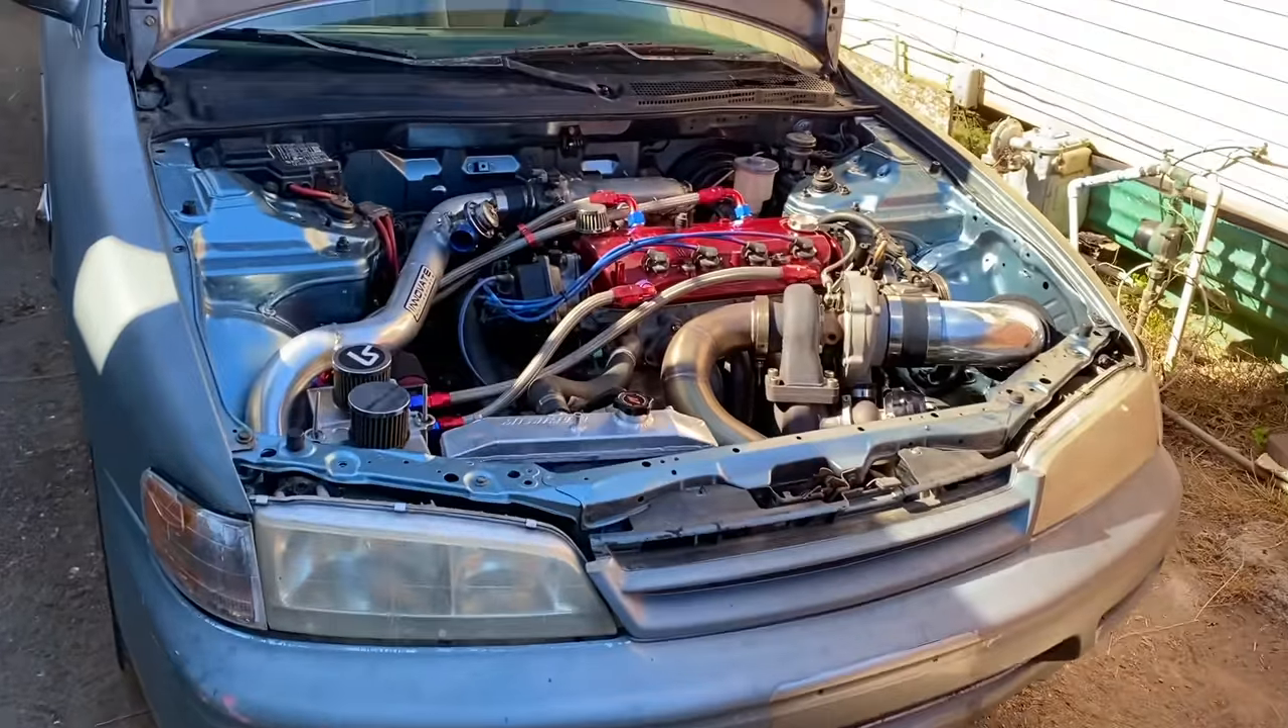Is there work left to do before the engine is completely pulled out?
Yes.